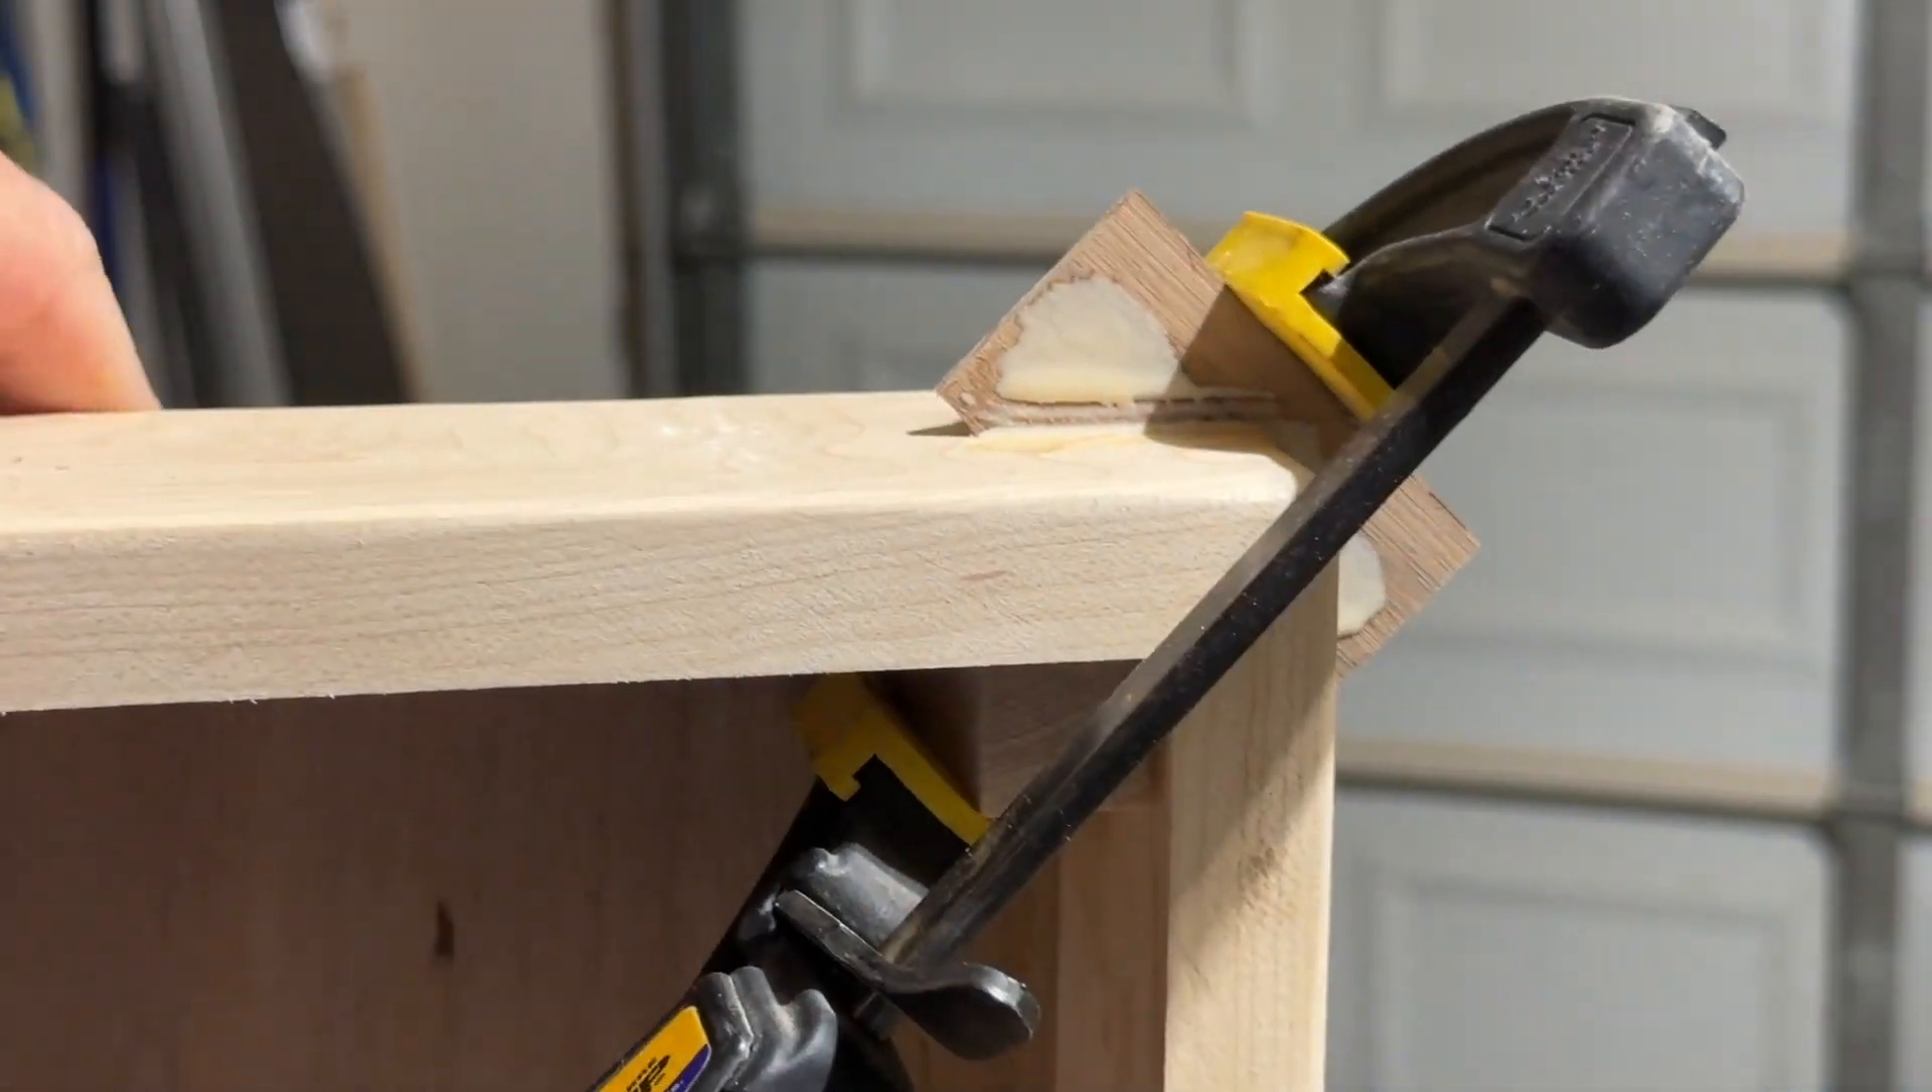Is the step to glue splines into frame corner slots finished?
Yes.